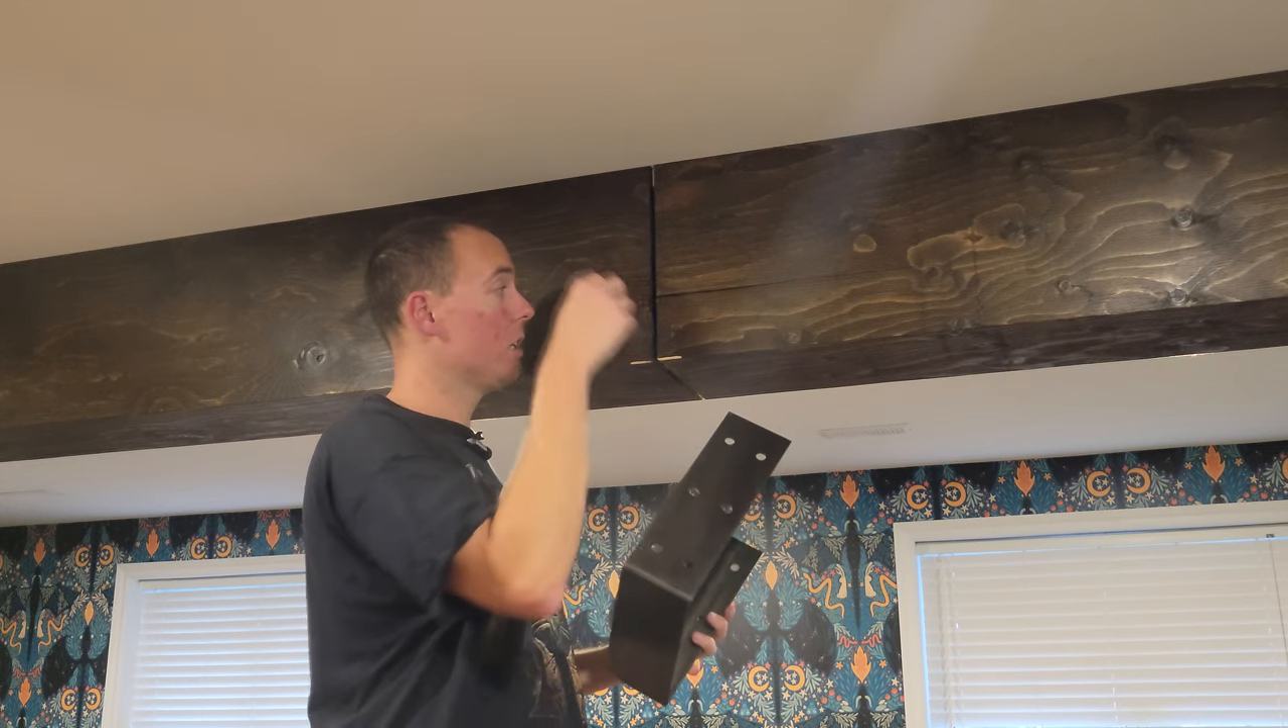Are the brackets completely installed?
No.